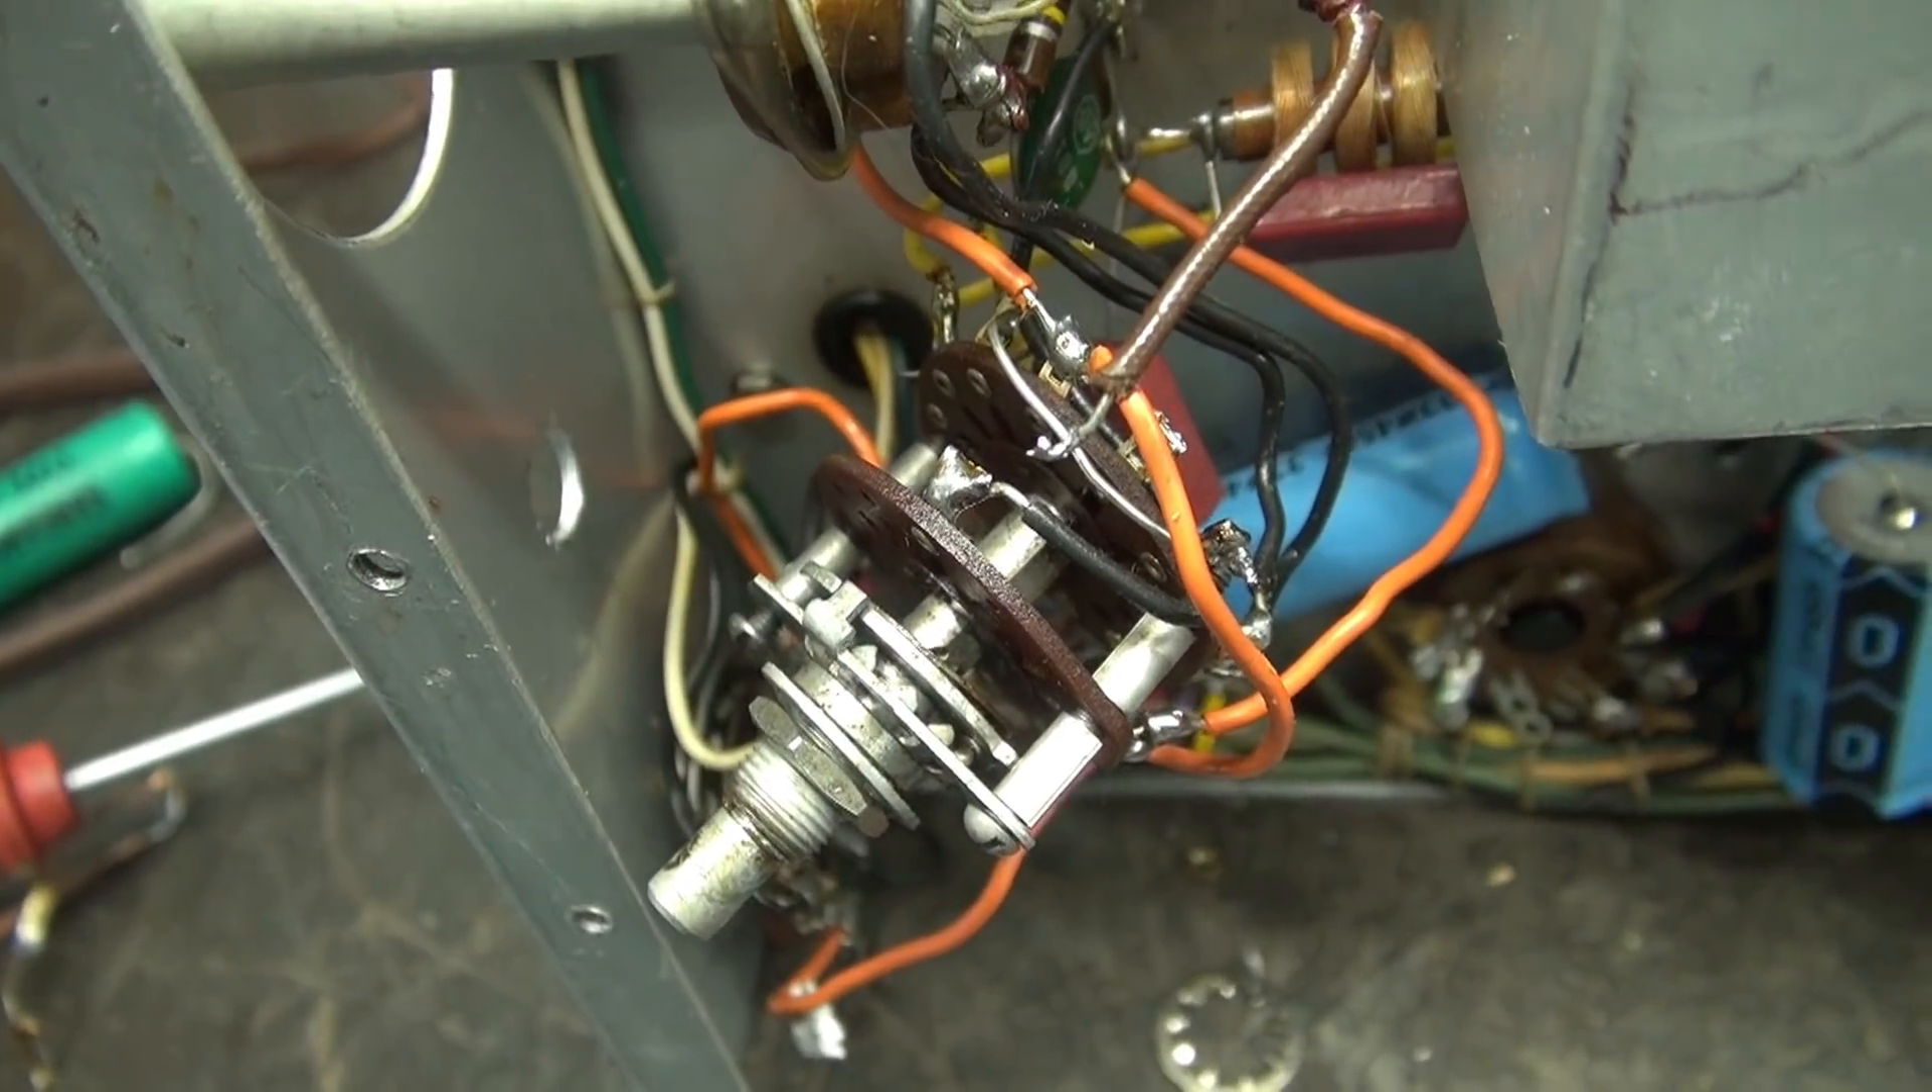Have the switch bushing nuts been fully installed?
No.